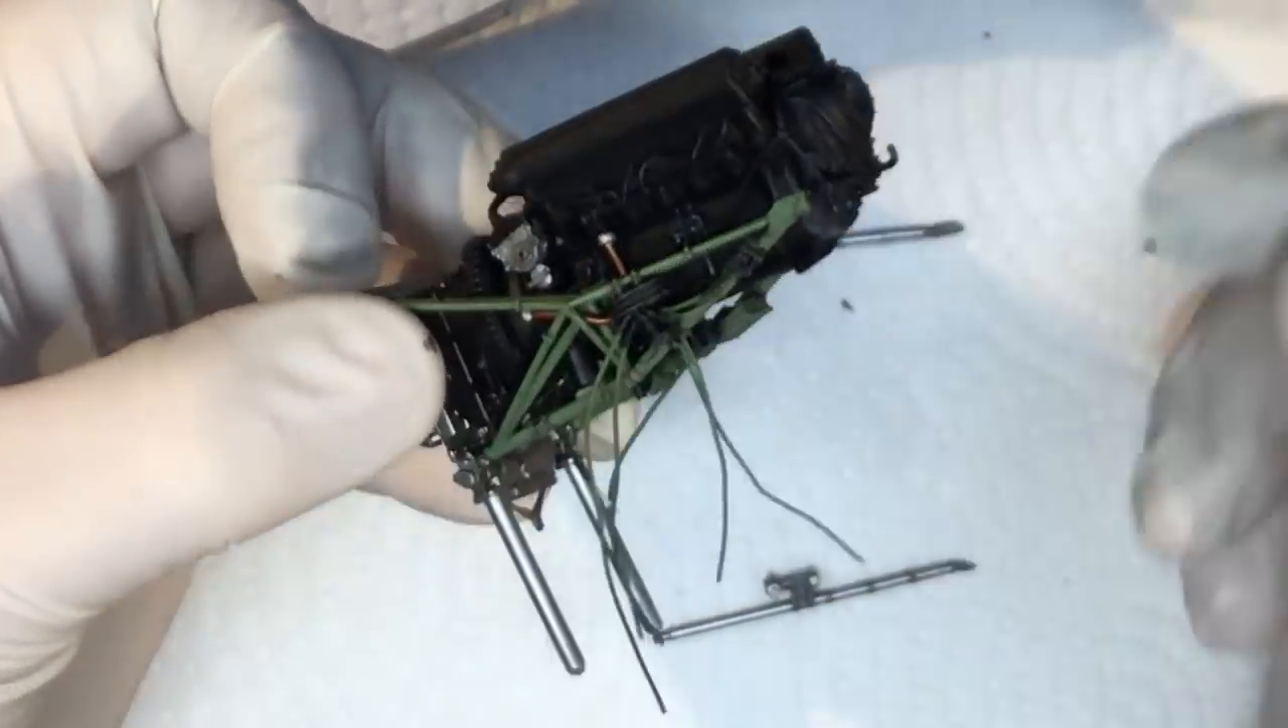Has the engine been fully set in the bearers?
Yes.